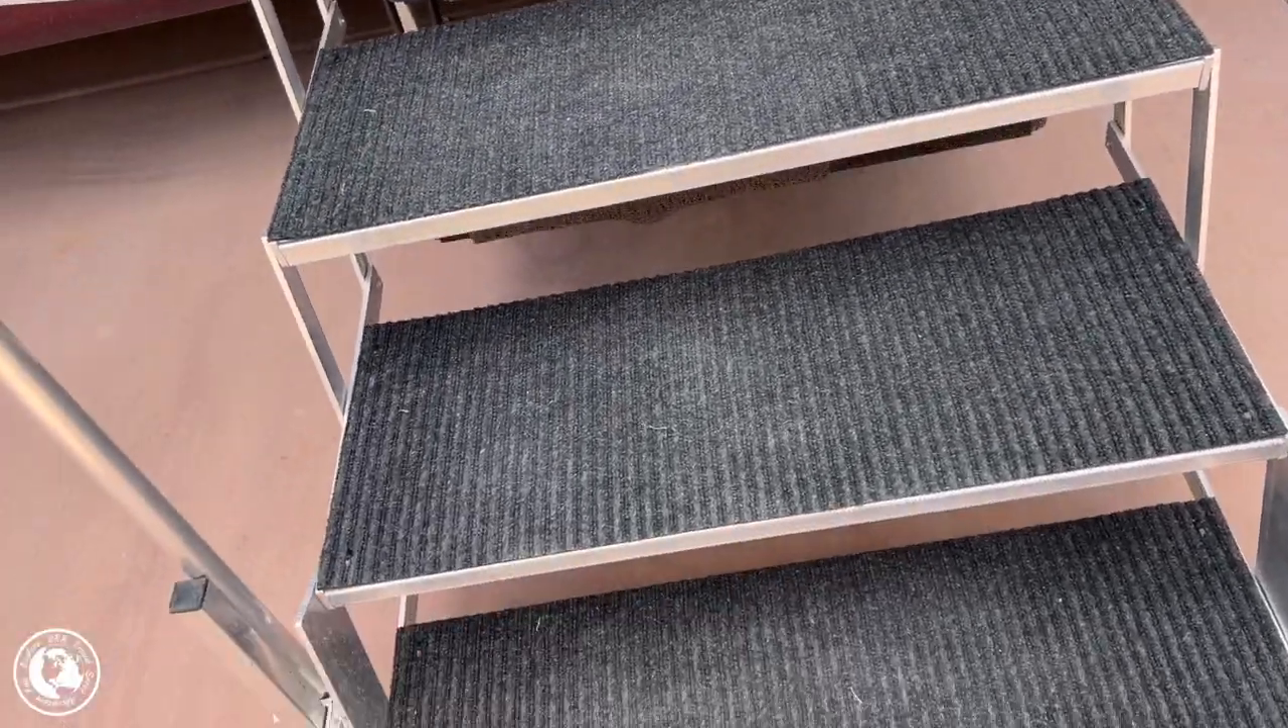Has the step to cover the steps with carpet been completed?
Yes.